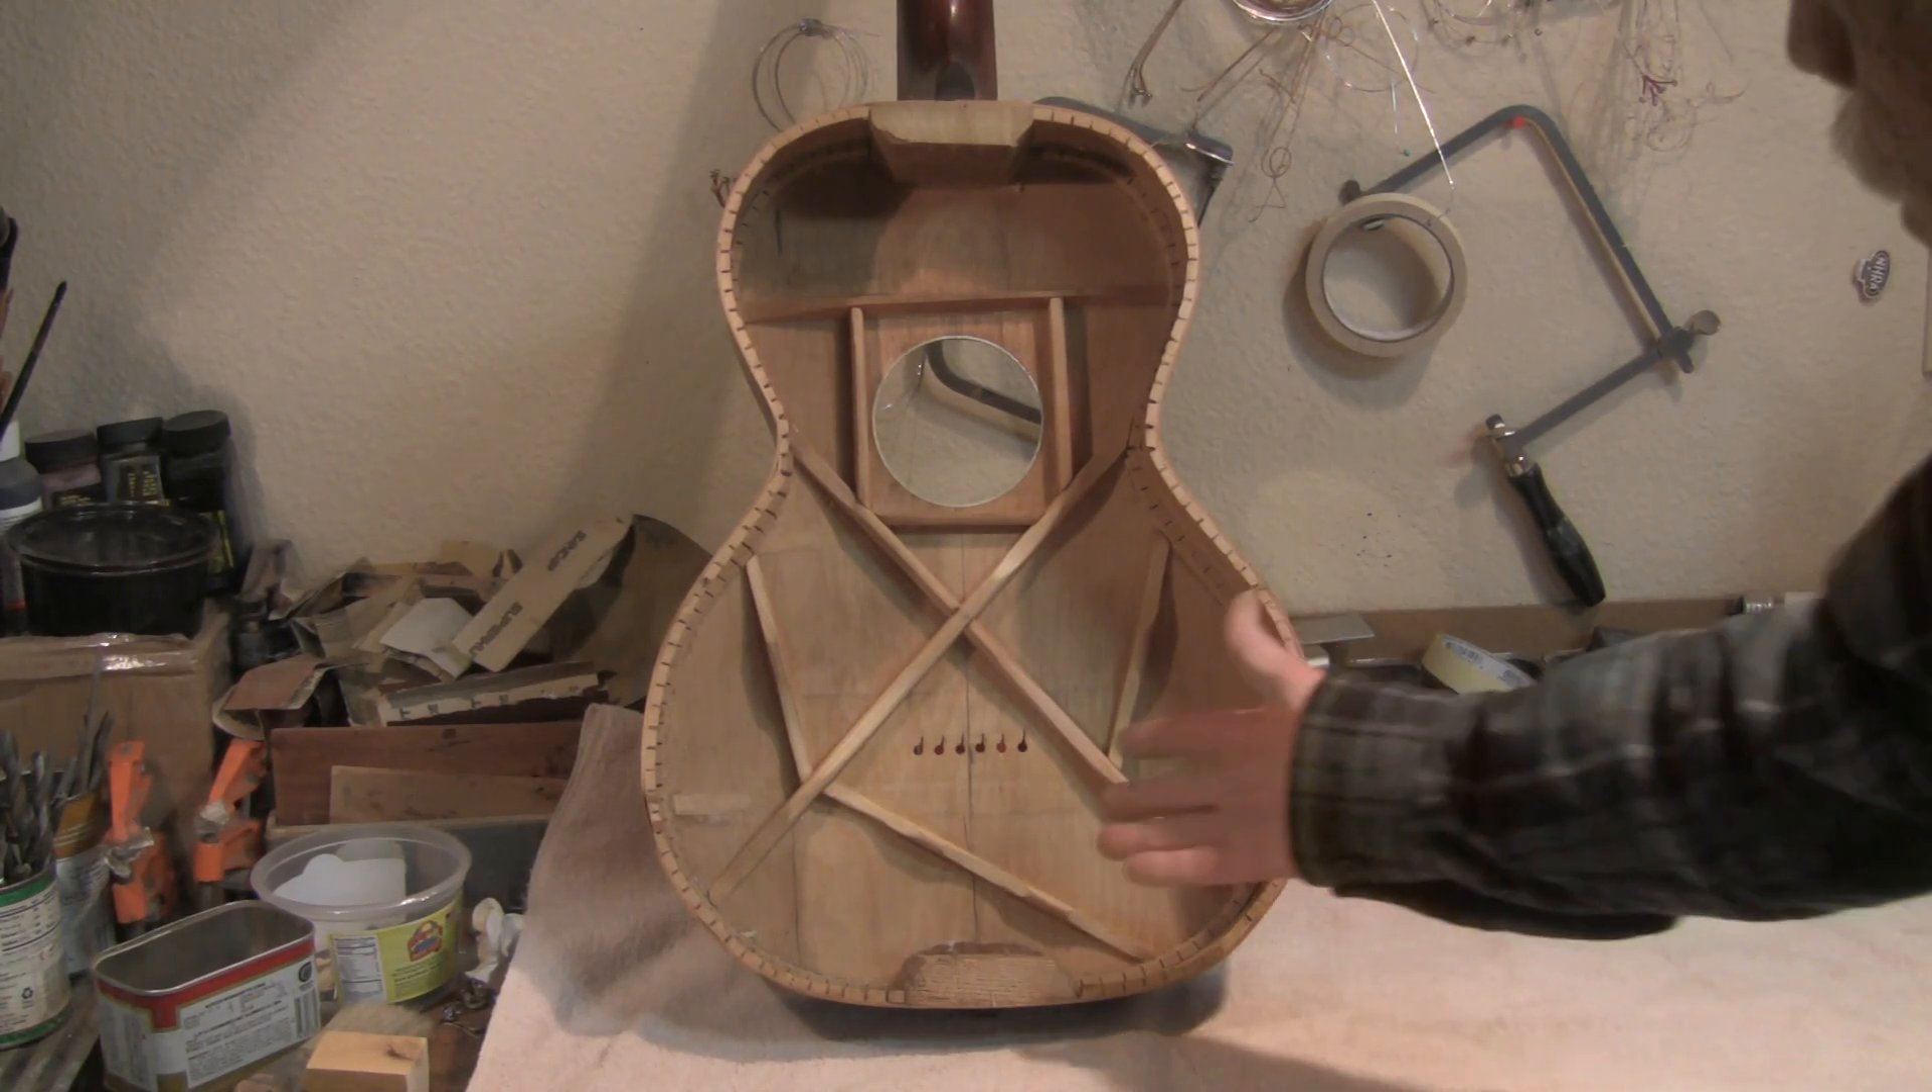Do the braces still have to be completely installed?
No.